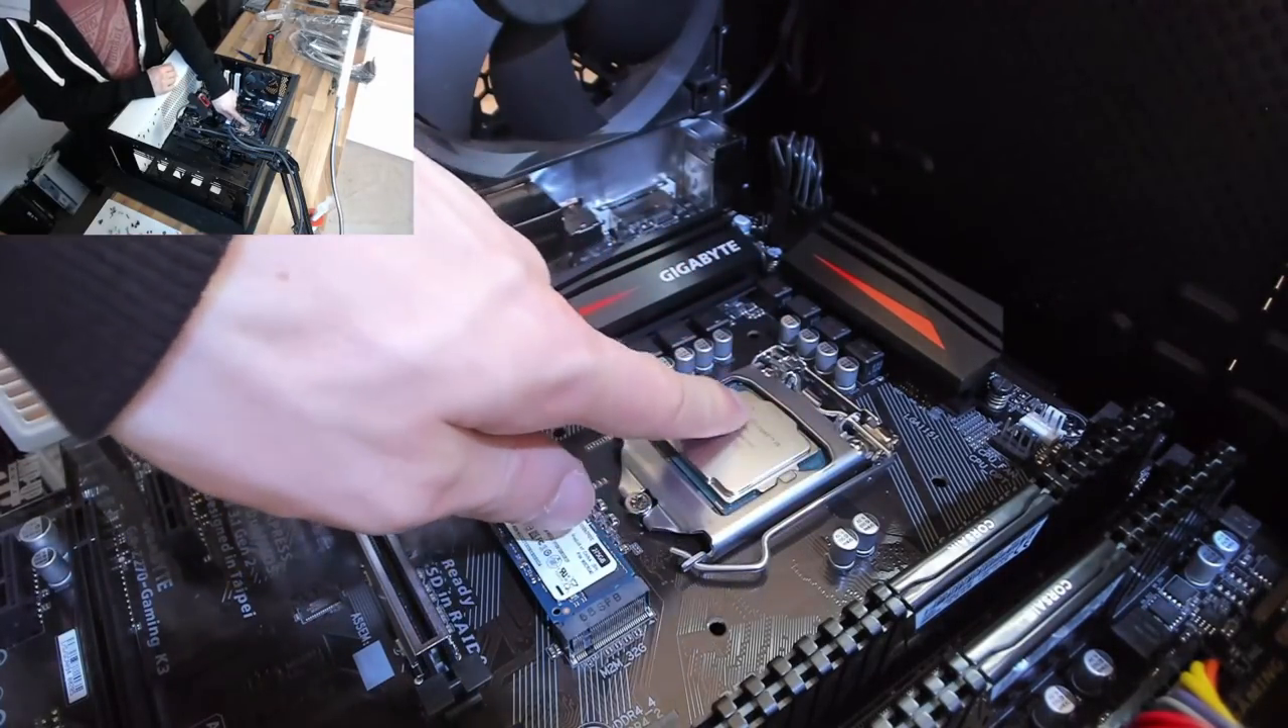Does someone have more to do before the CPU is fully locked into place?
No.